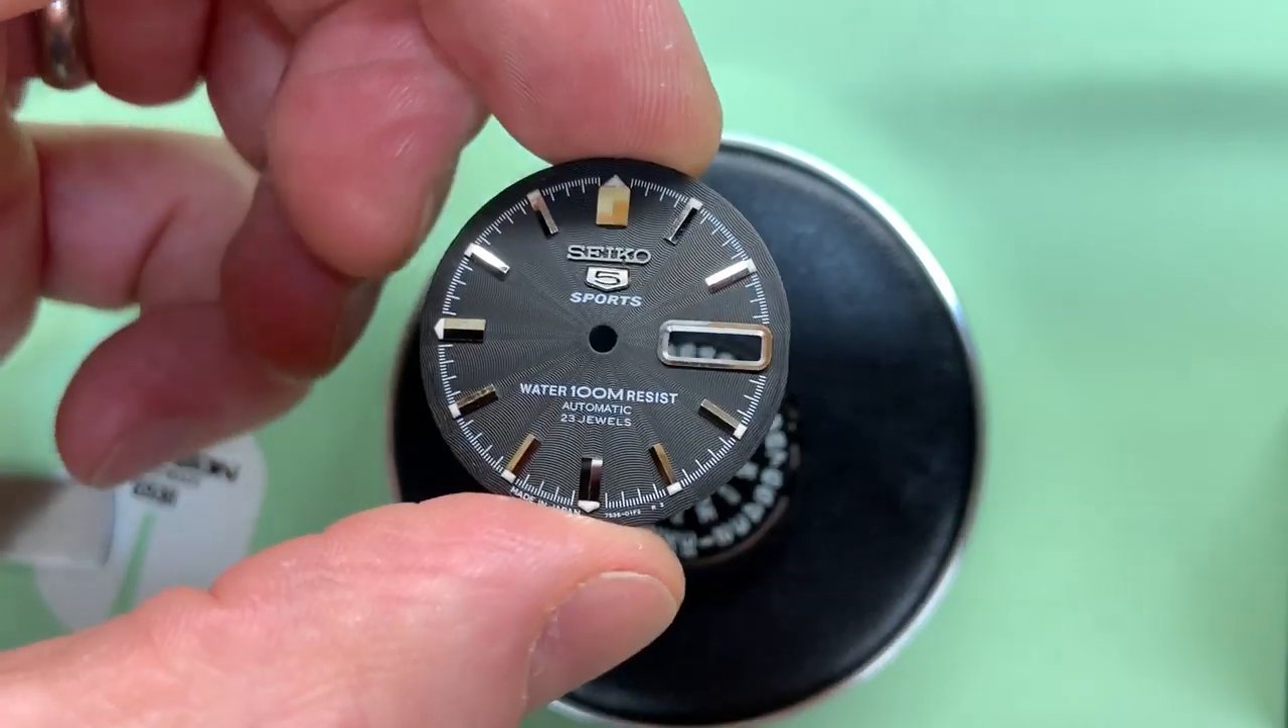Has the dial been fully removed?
Yes.